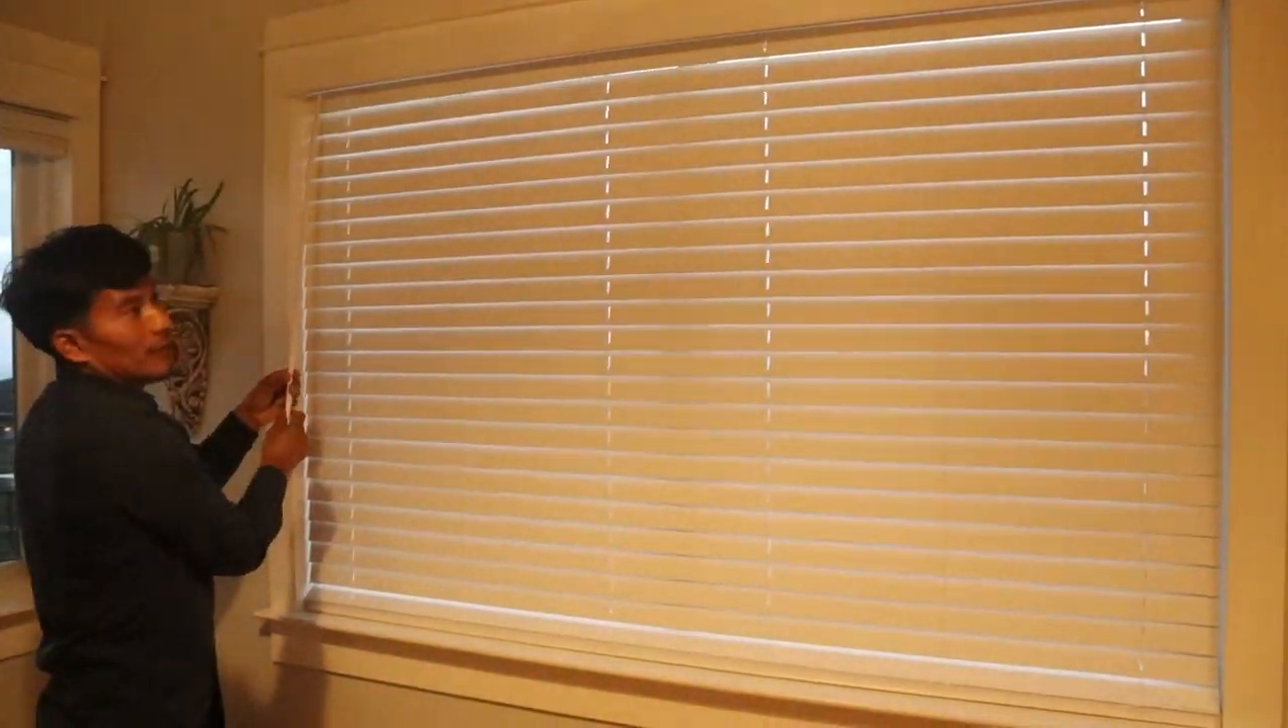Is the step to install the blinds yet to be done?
No.